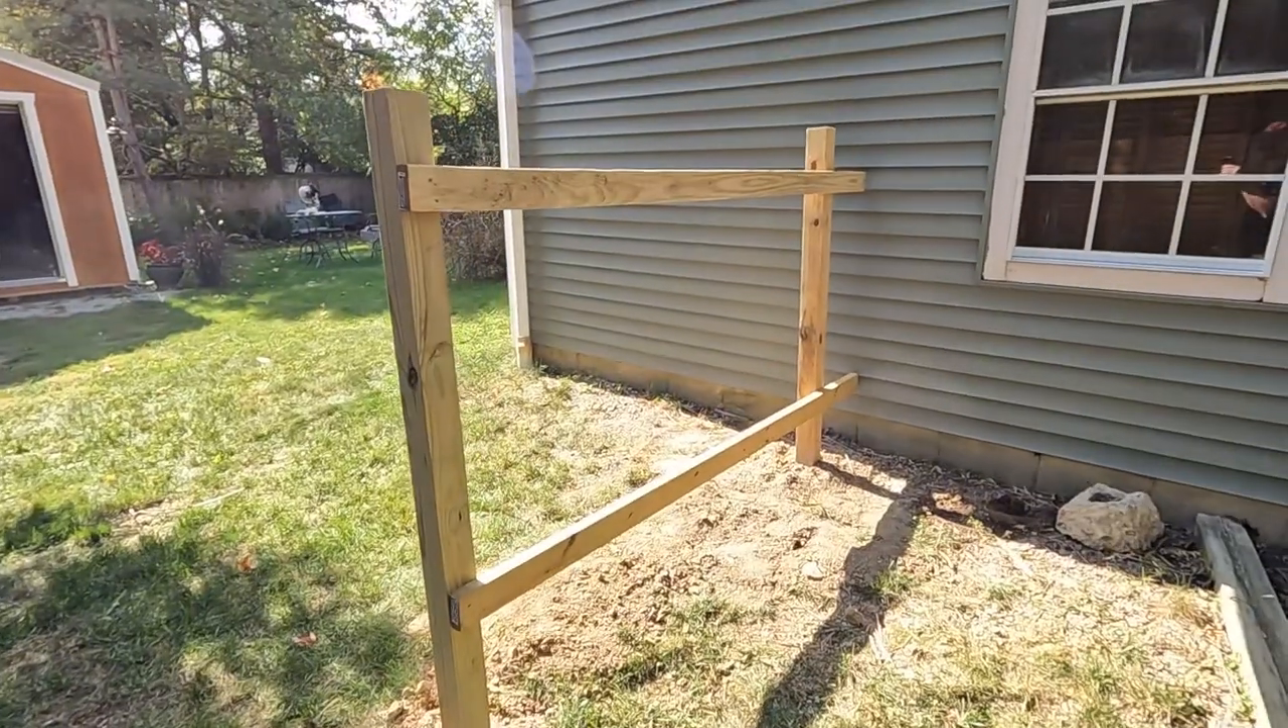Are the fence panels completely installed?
No.